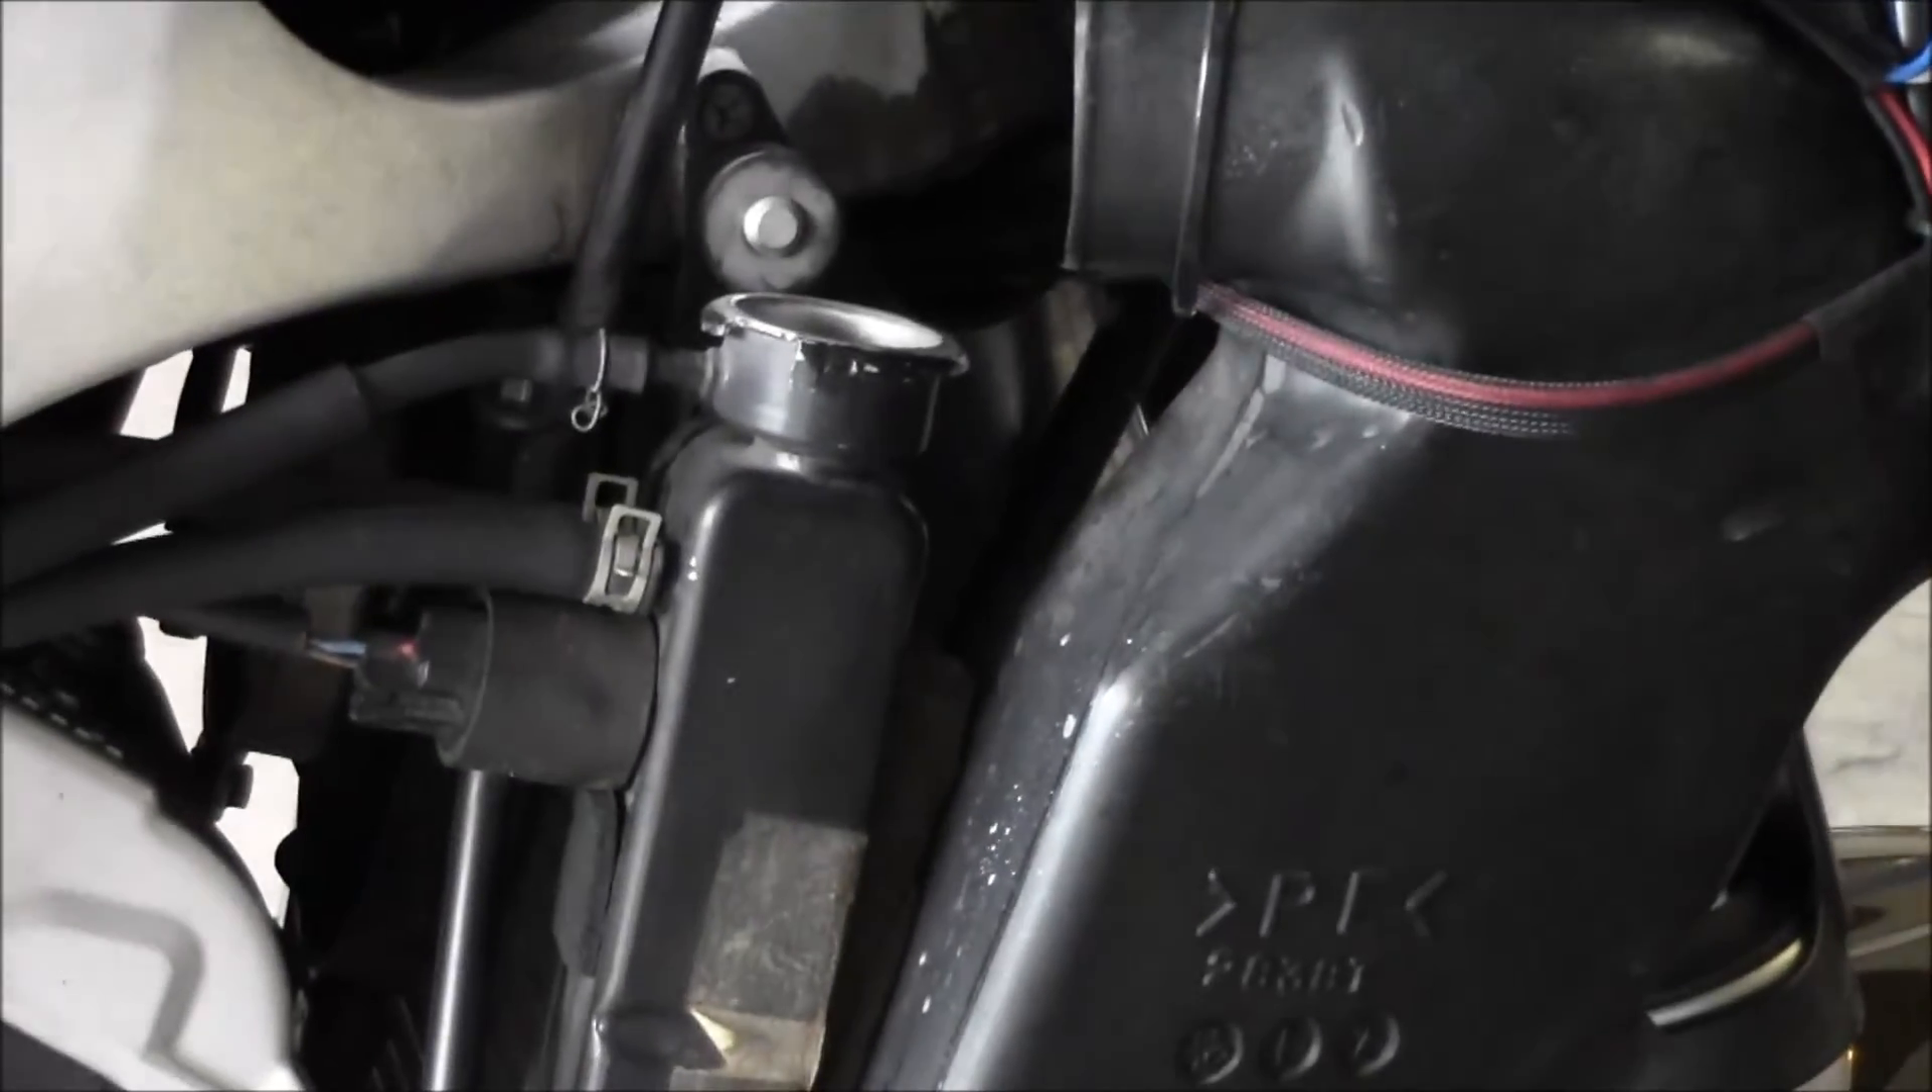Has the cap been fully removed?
Yes.